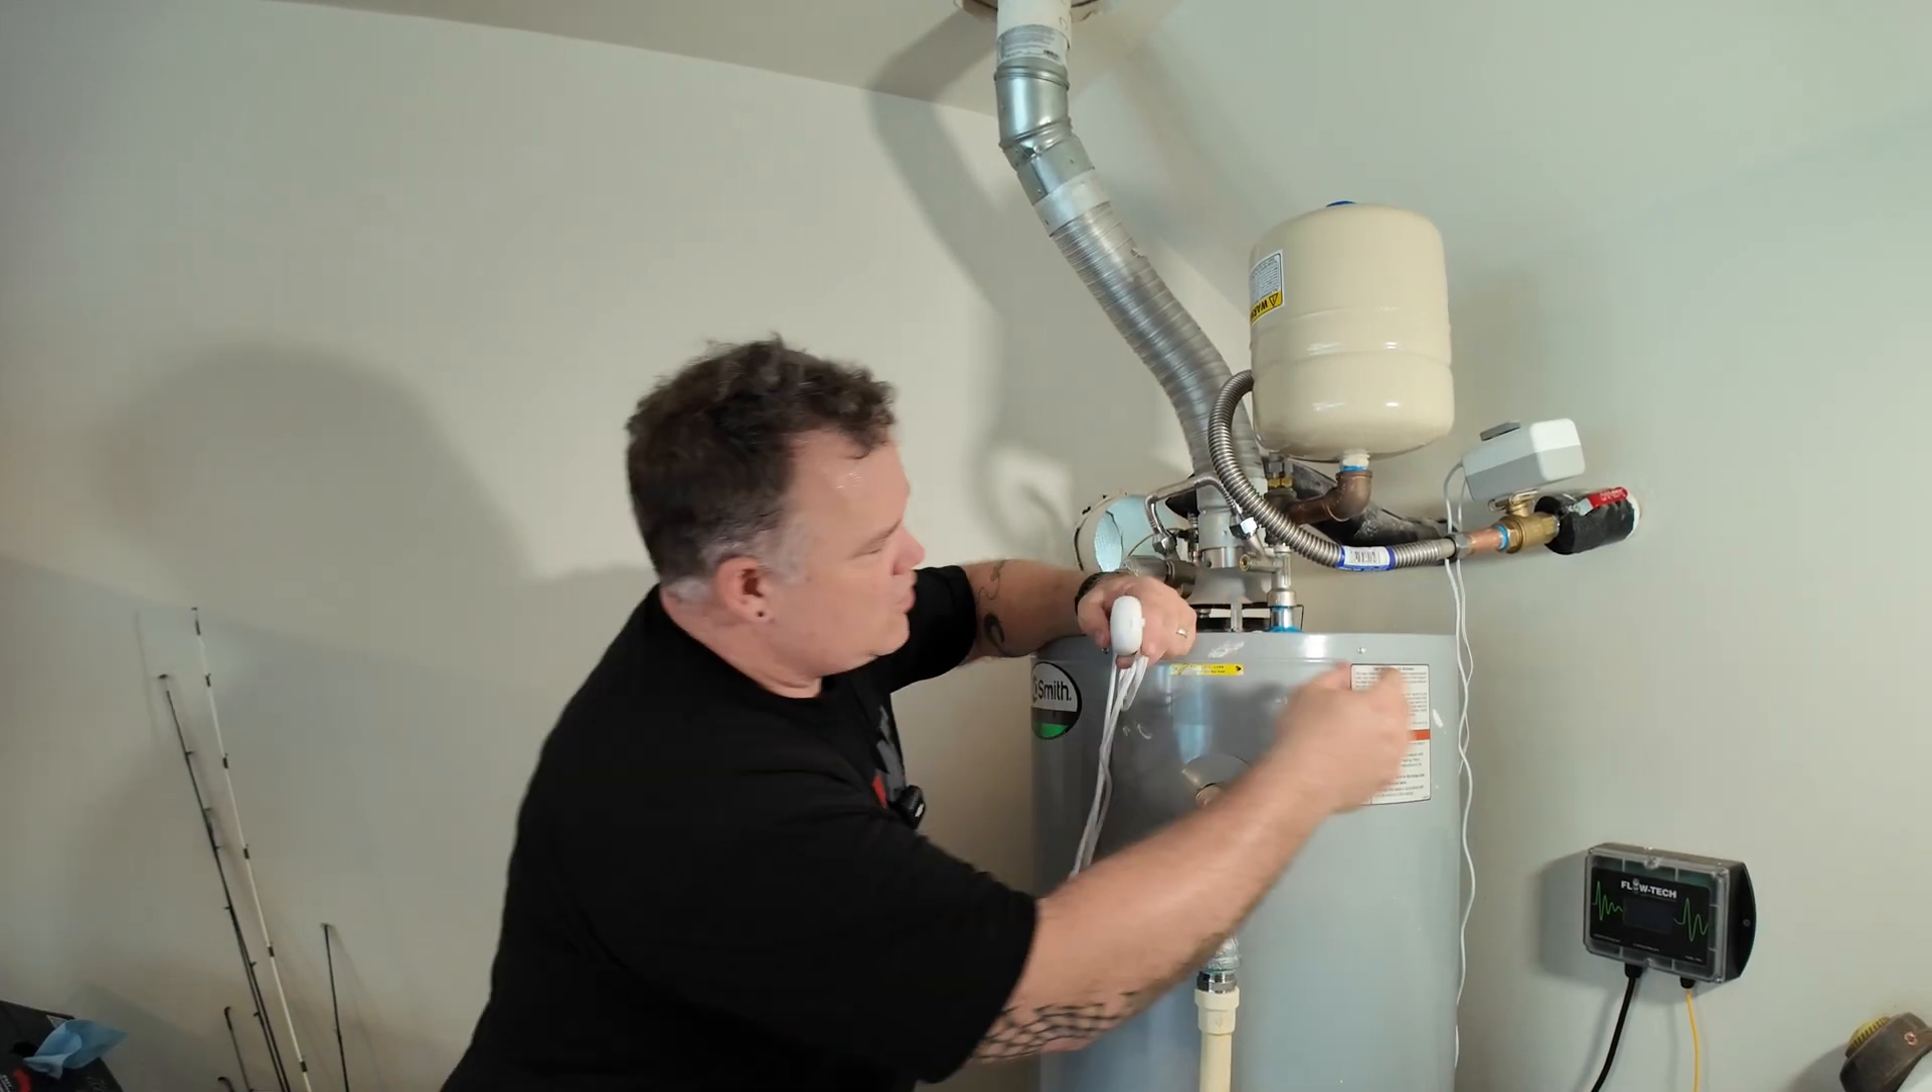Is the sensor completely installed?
No.